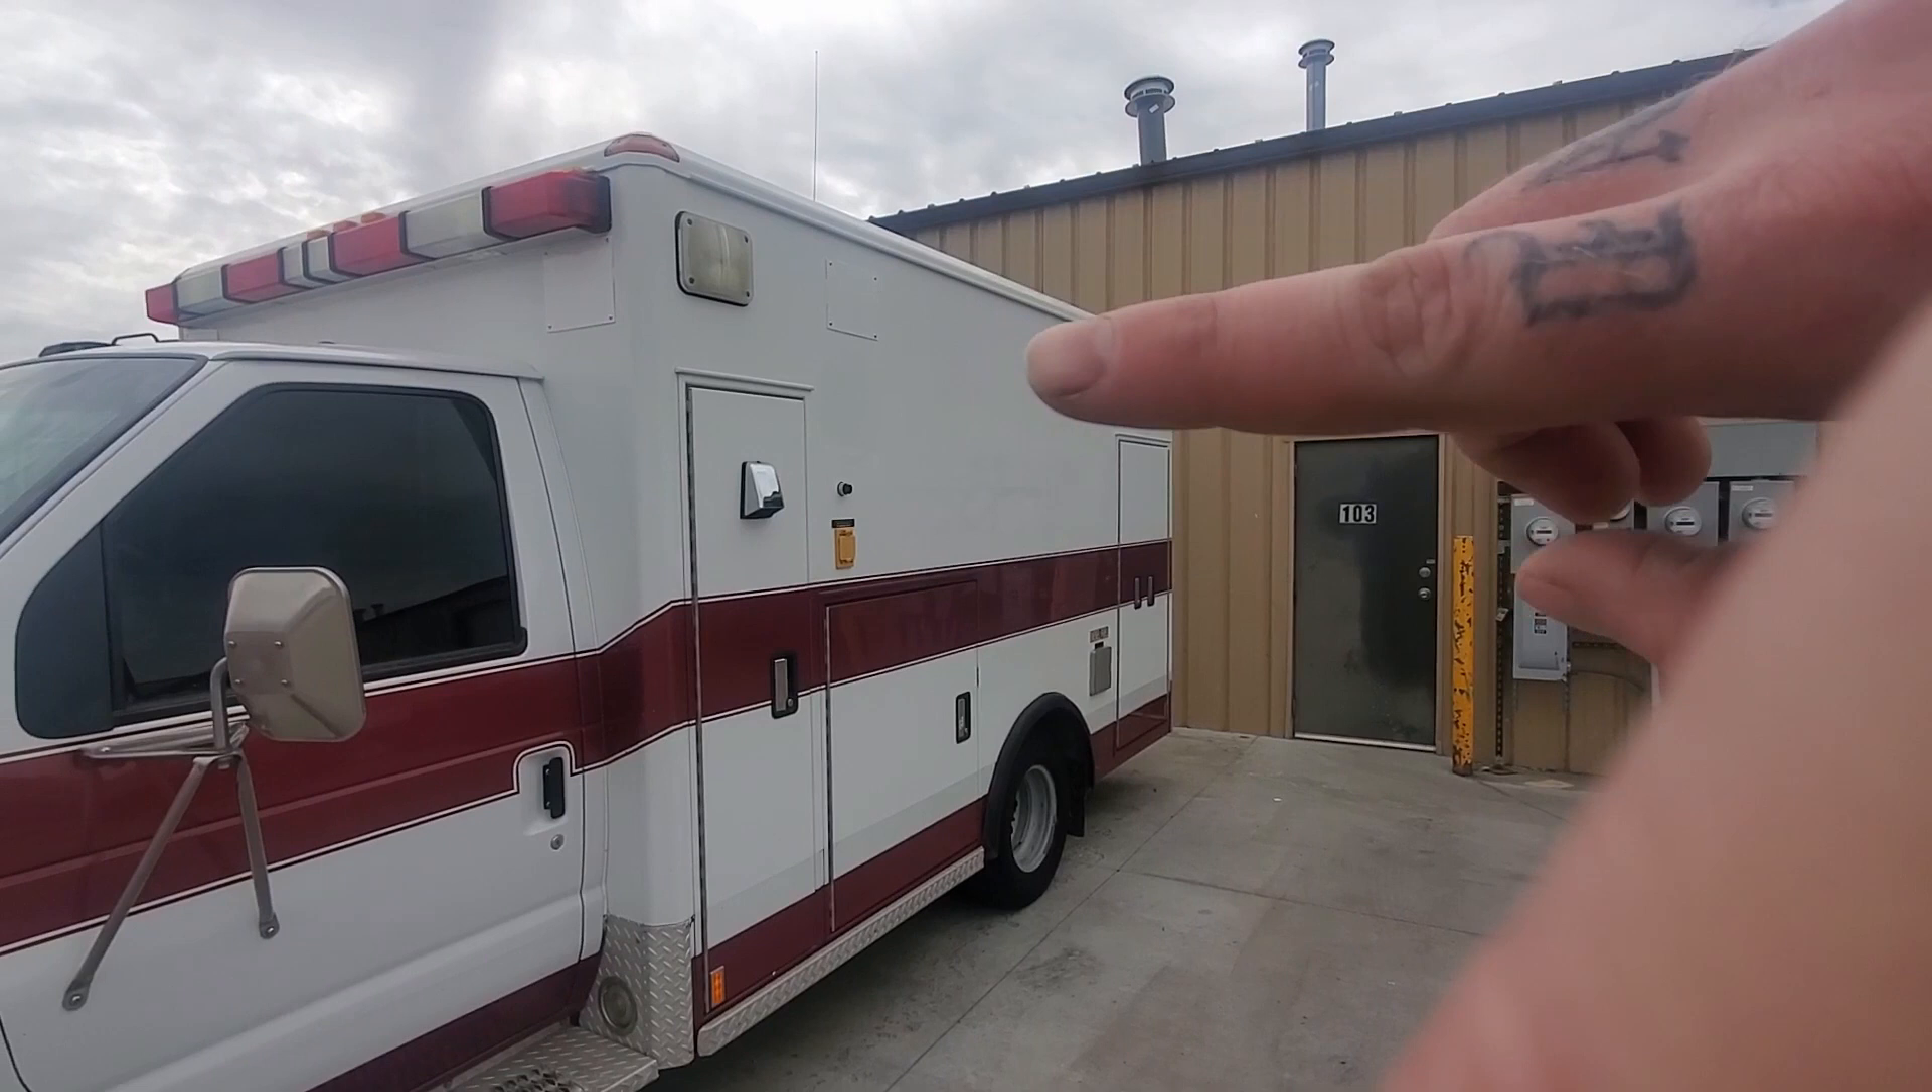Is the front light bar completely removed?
No.